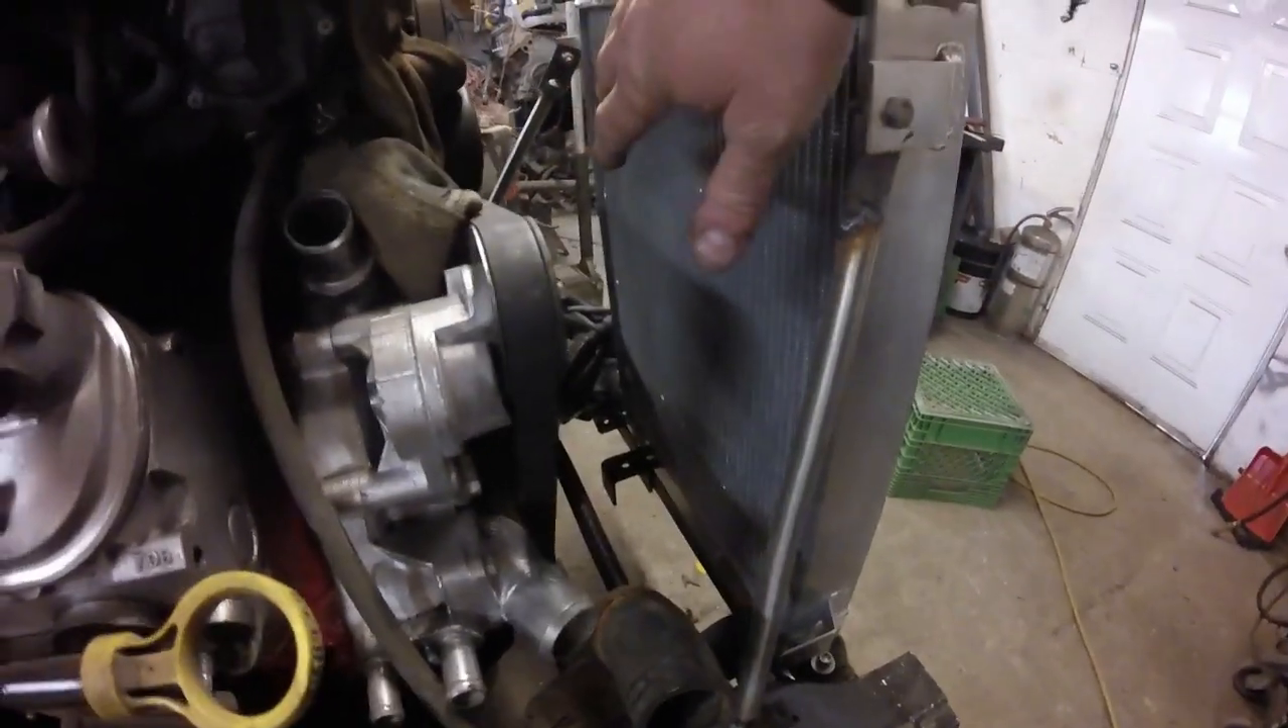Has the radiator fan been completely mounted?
No.